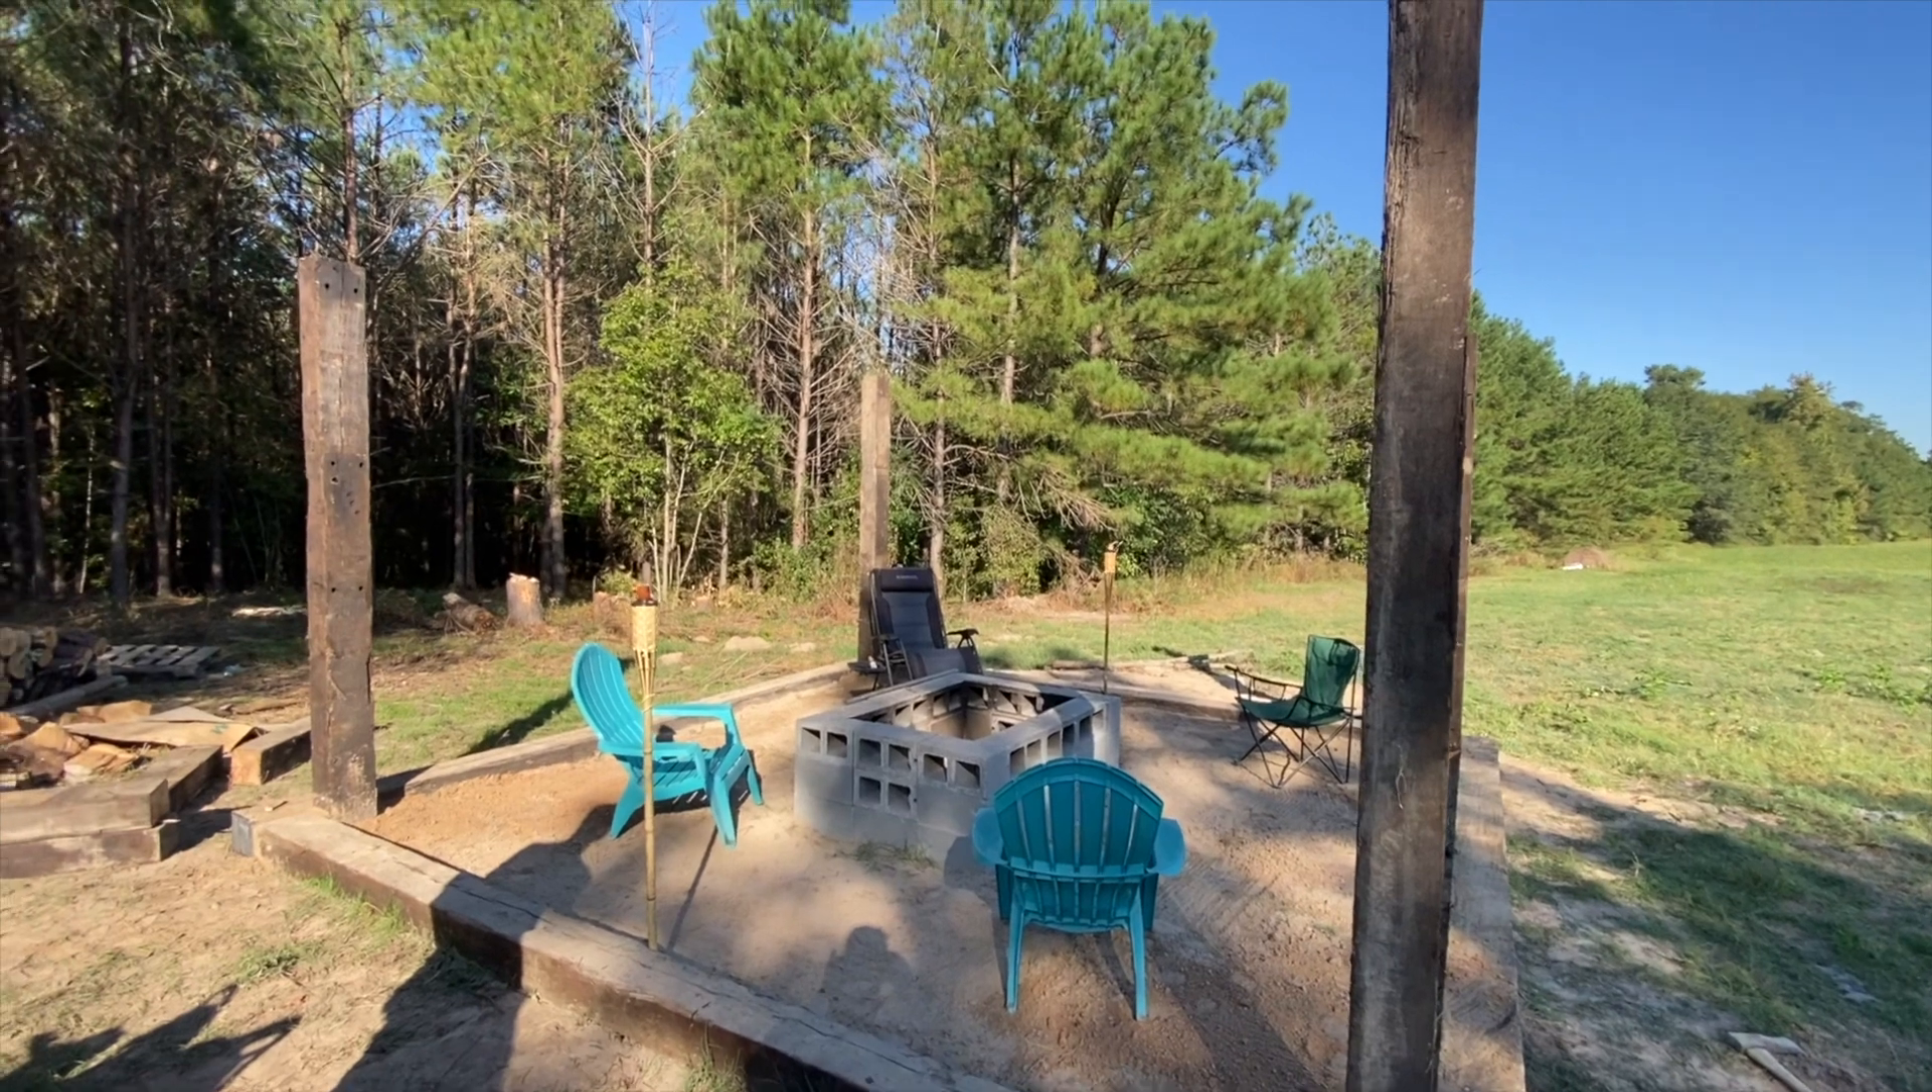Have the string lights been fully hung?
No.